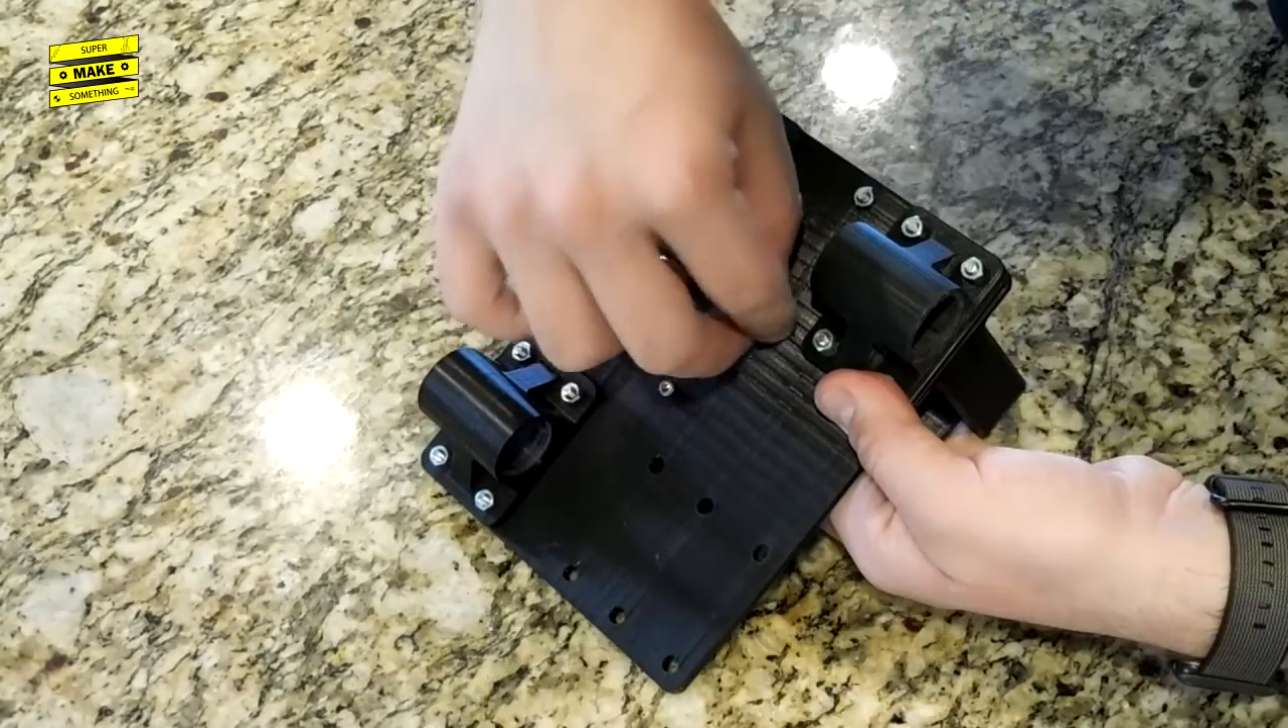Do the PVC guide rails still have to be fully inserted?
Yes.